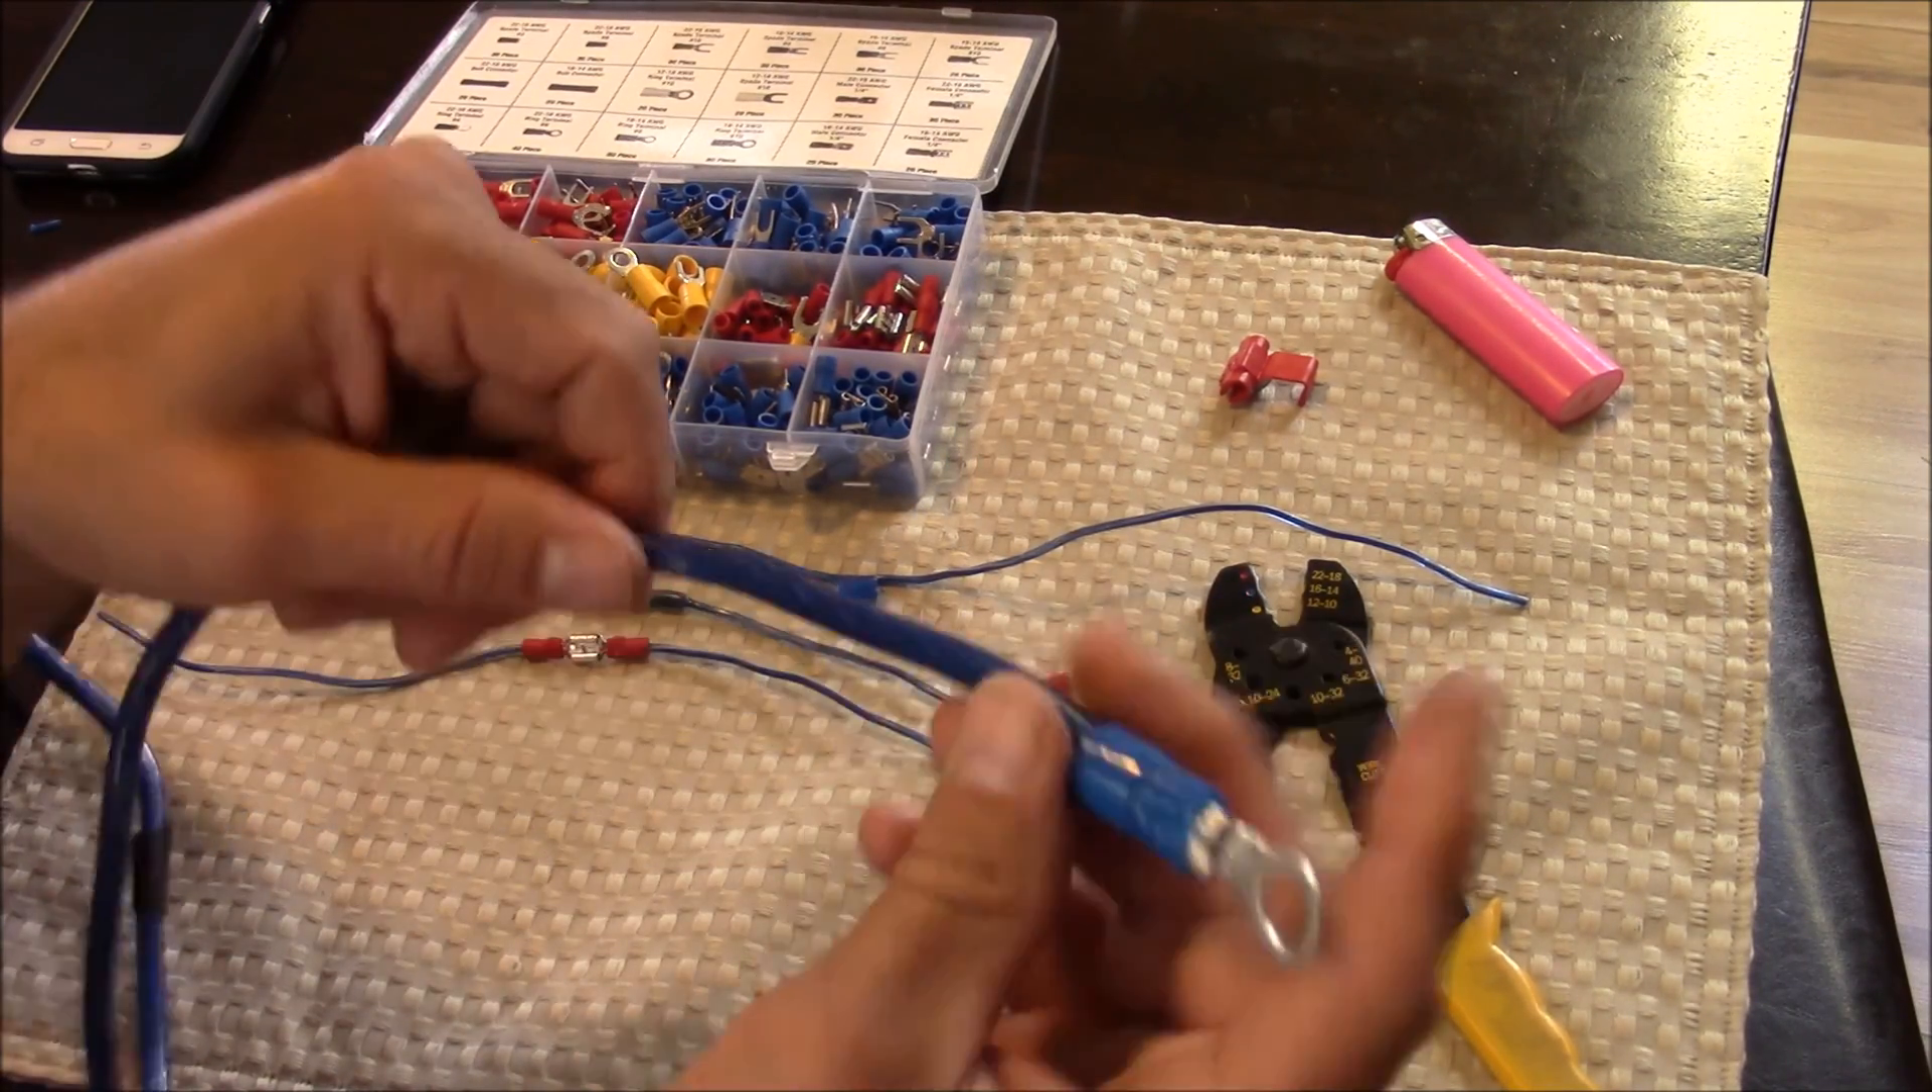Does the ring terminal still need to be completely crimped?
No.